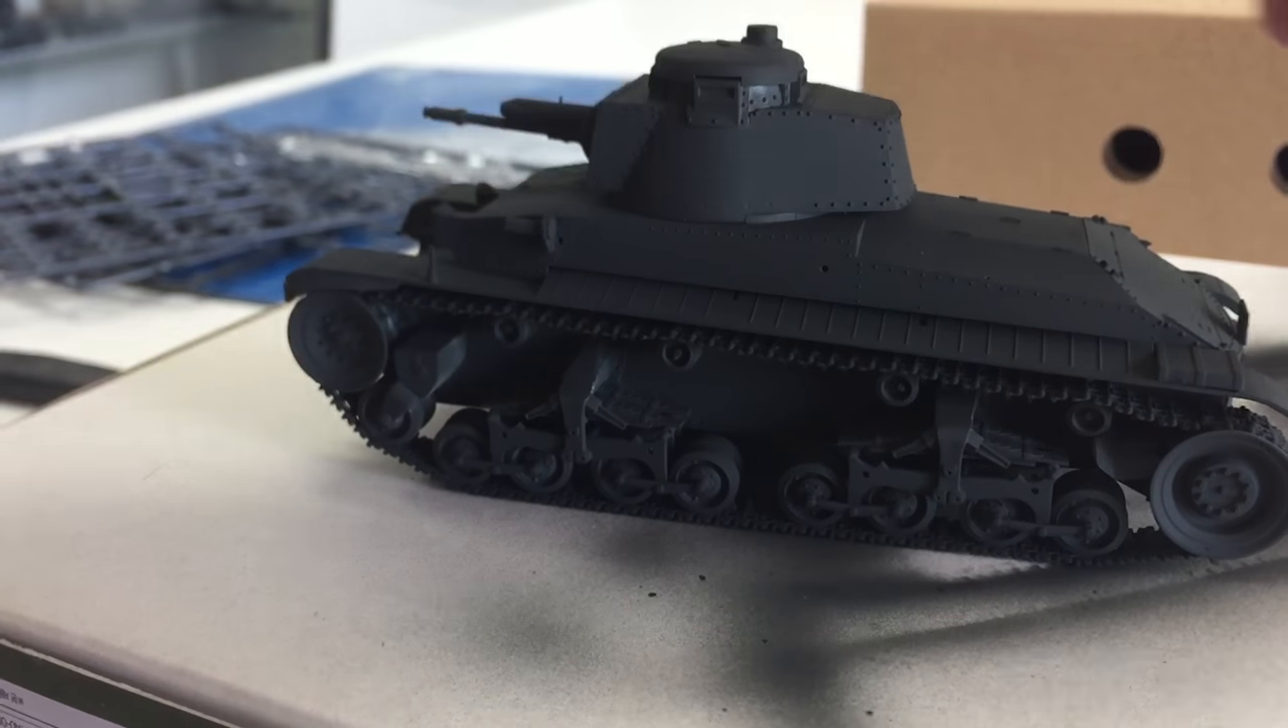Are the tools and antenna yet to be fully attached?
Yes.